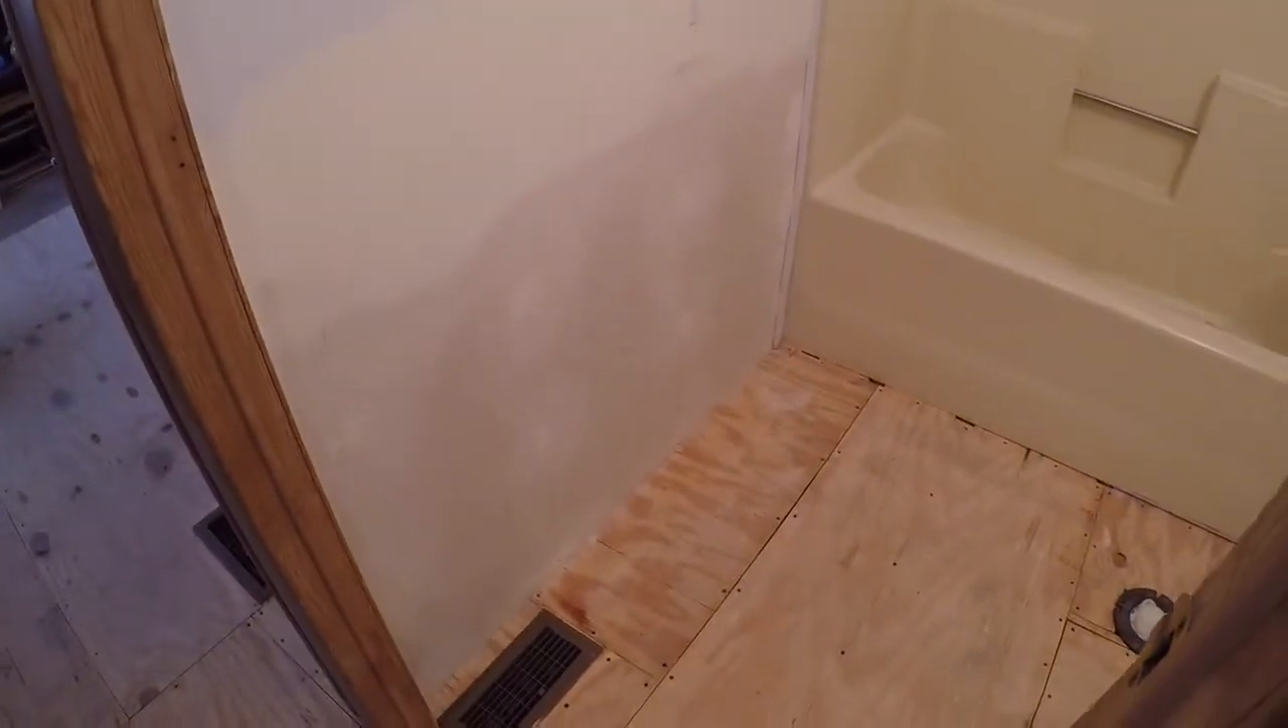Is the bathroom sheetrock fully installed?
Yes.